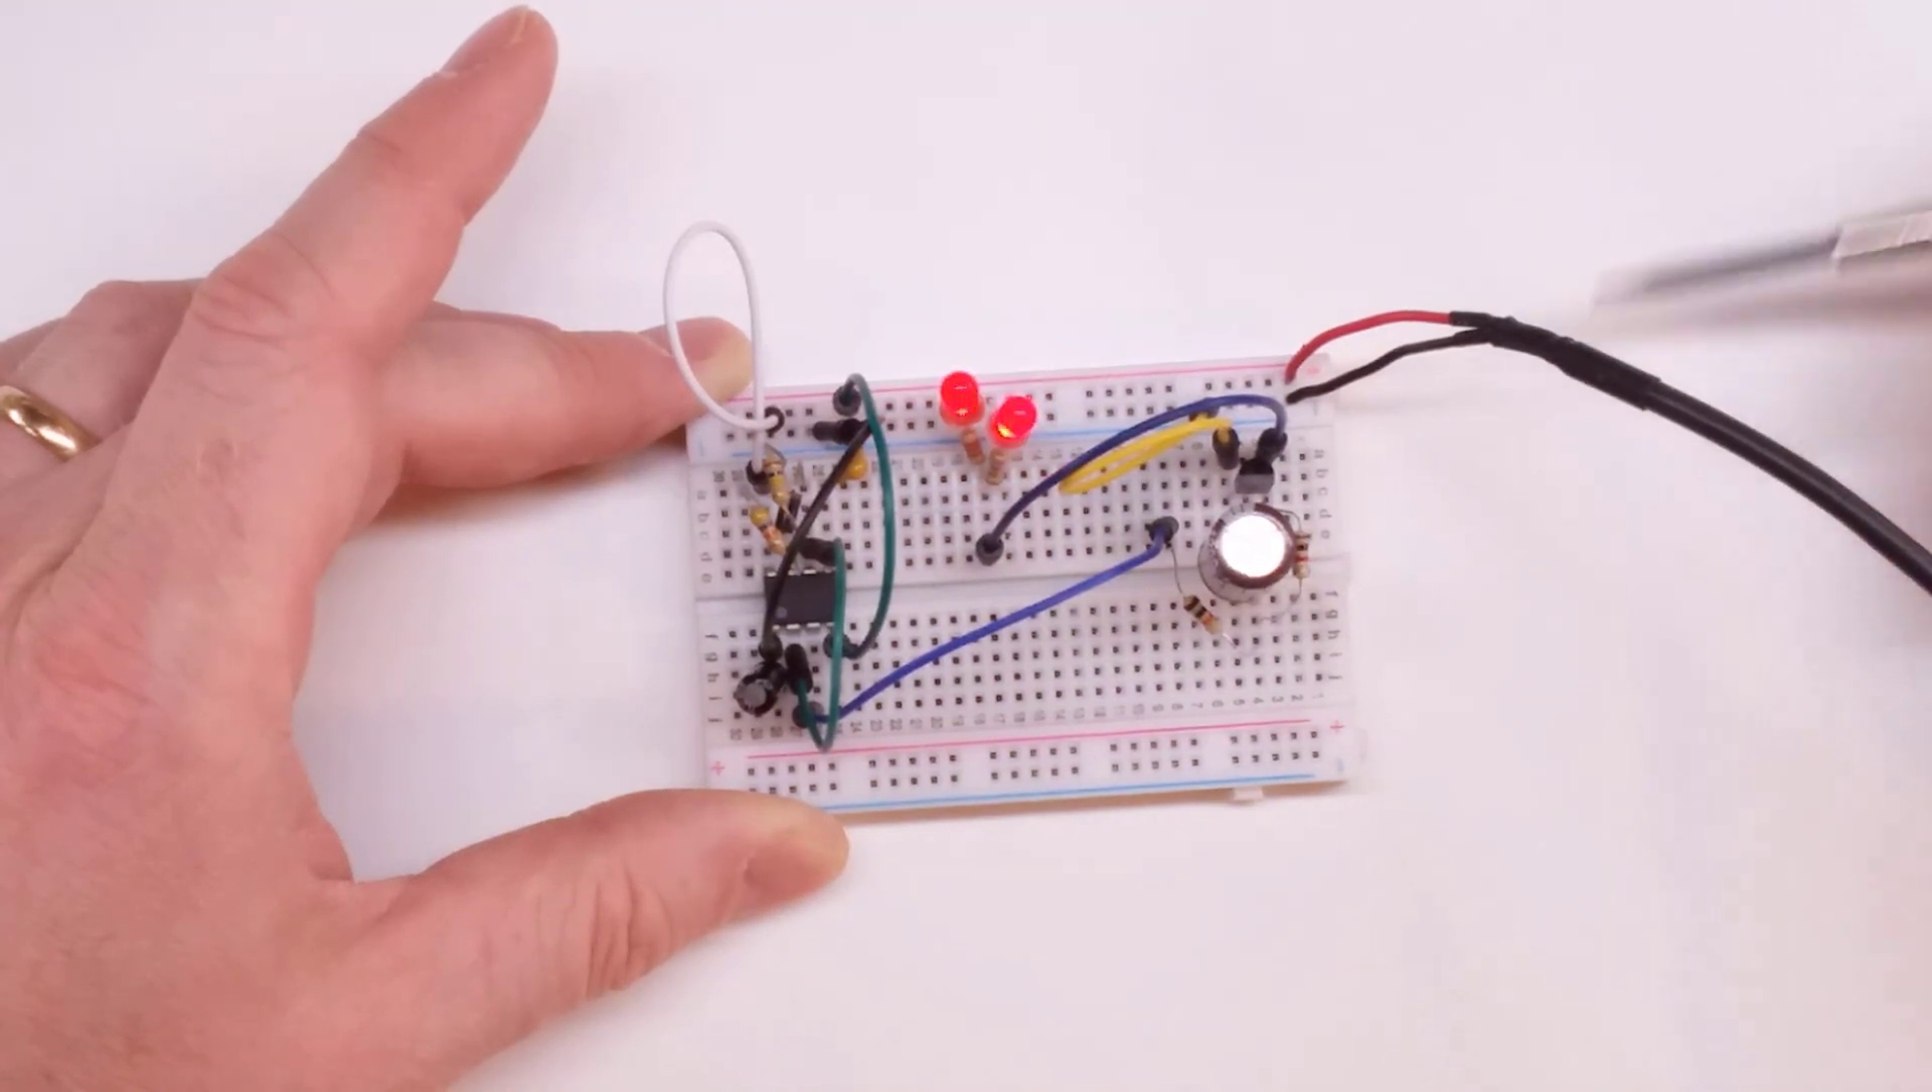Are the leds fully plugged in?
Yes.